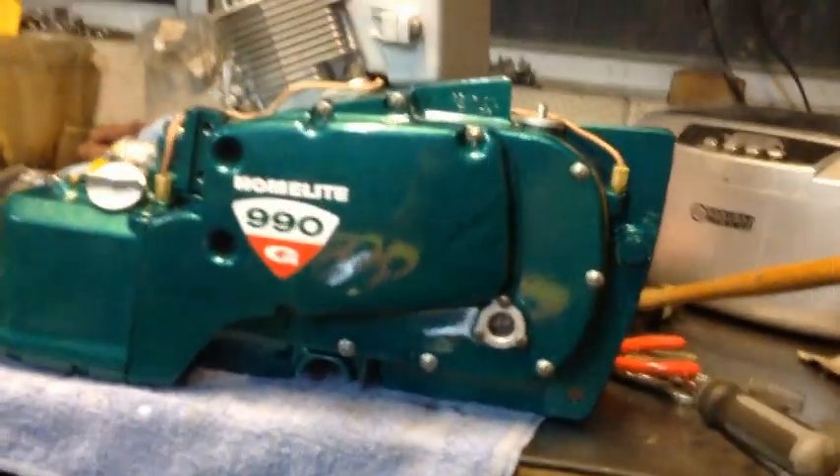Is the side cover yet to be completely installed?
No.